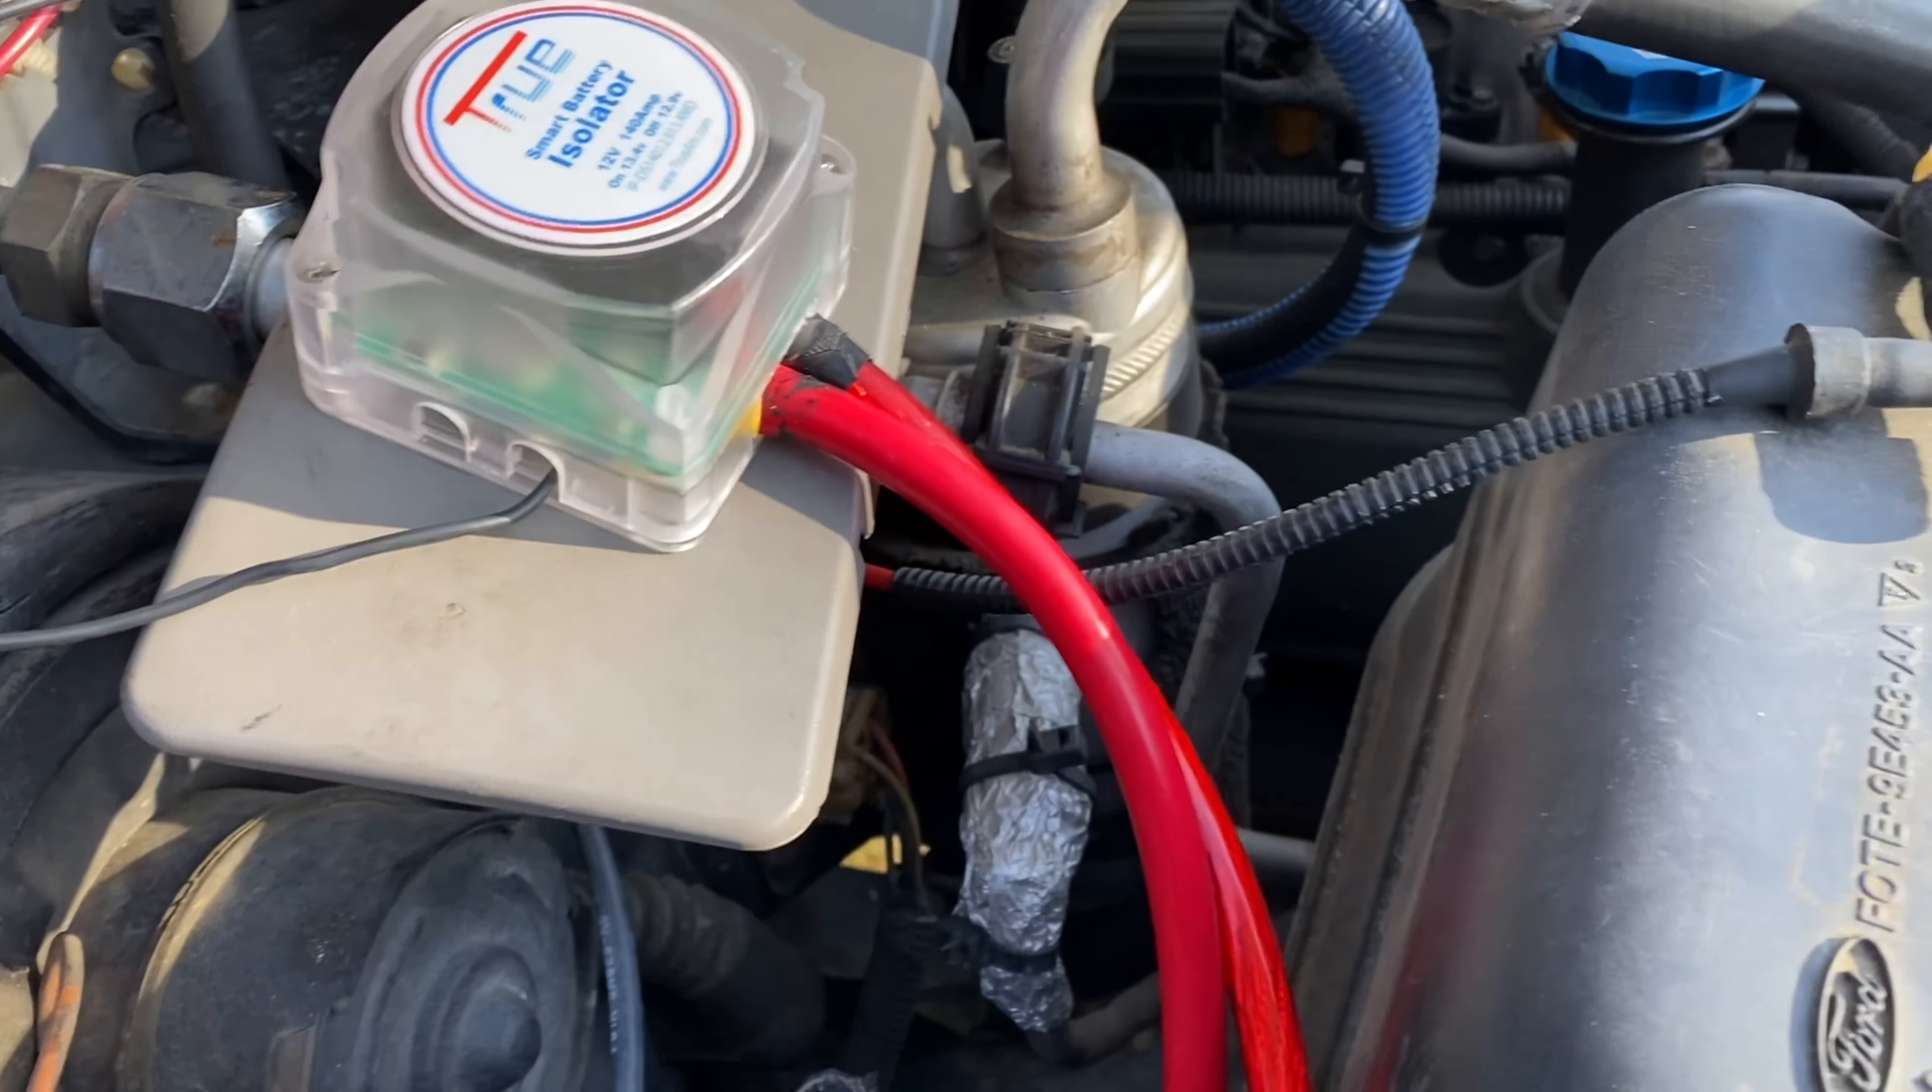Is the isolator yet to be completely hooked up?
No.